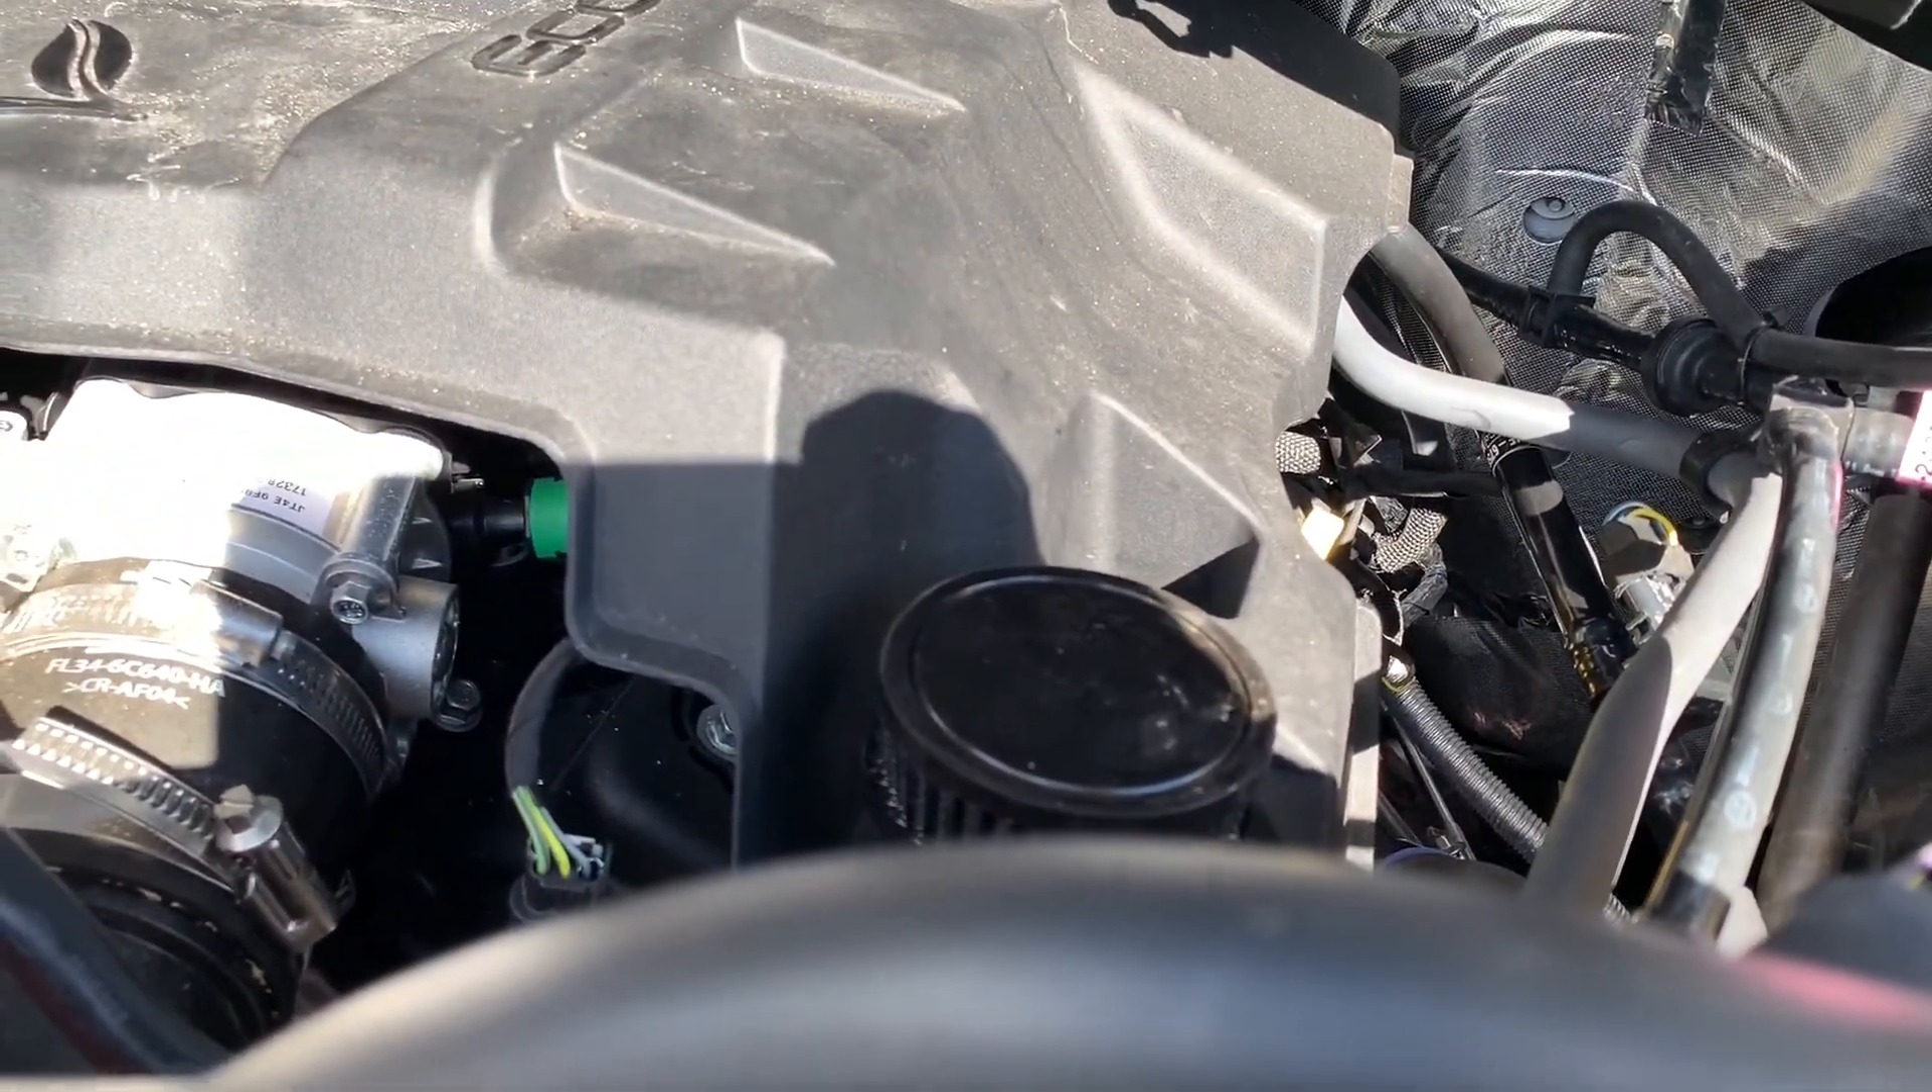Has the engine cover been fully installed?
Yes.